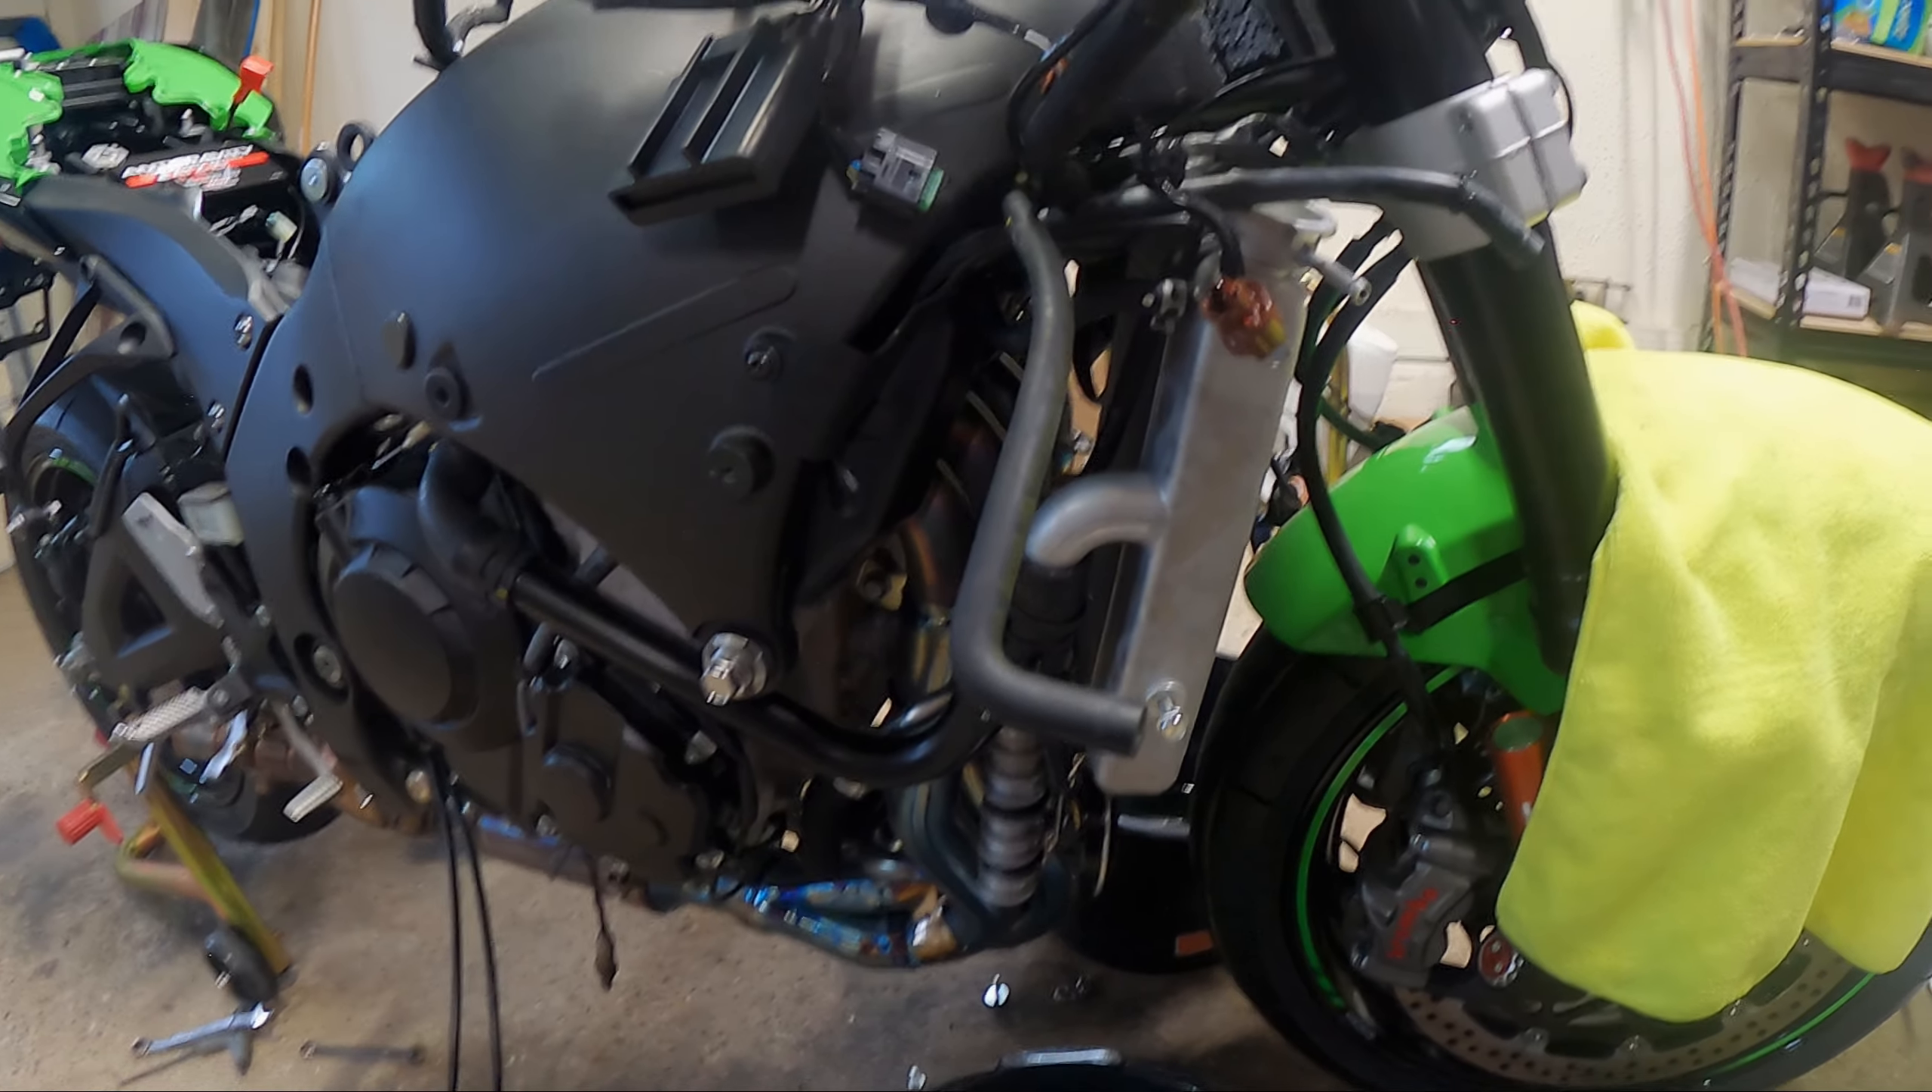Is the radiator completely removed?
No.